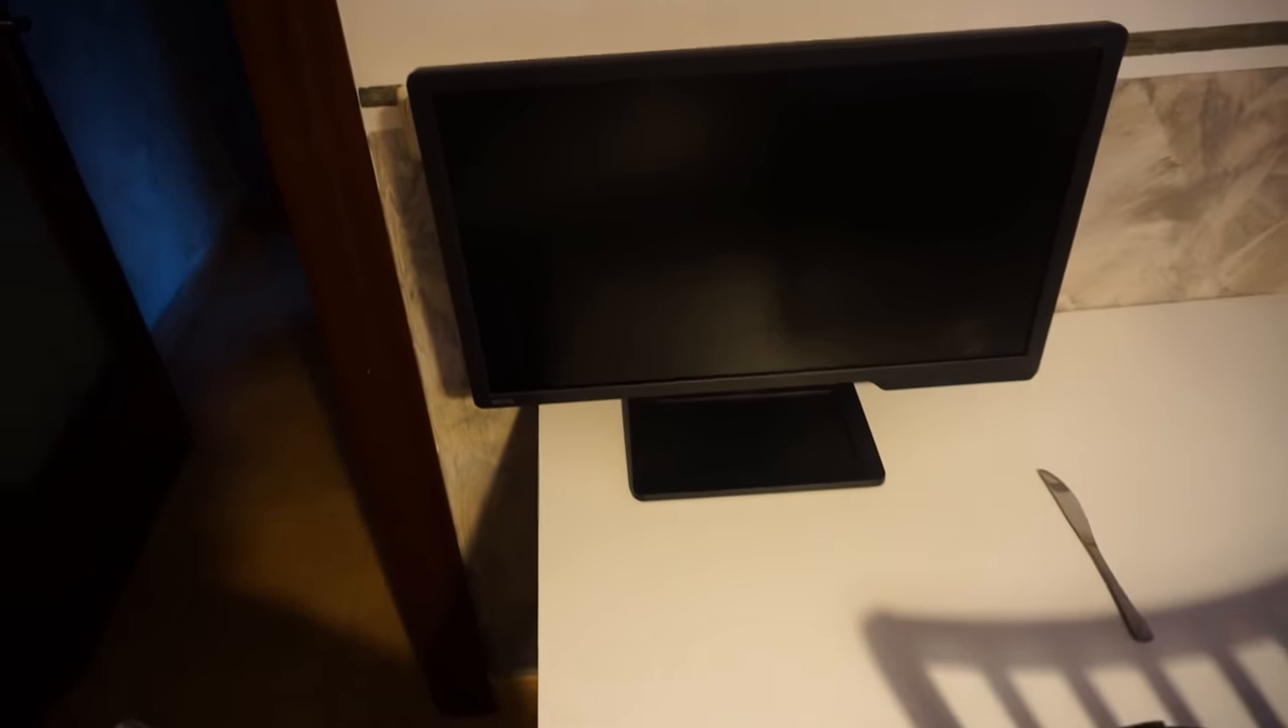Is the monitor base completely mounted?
Yes.